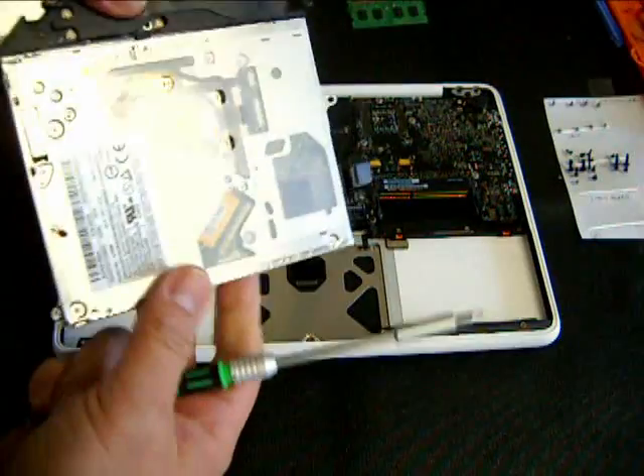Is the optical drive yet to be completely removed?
No.